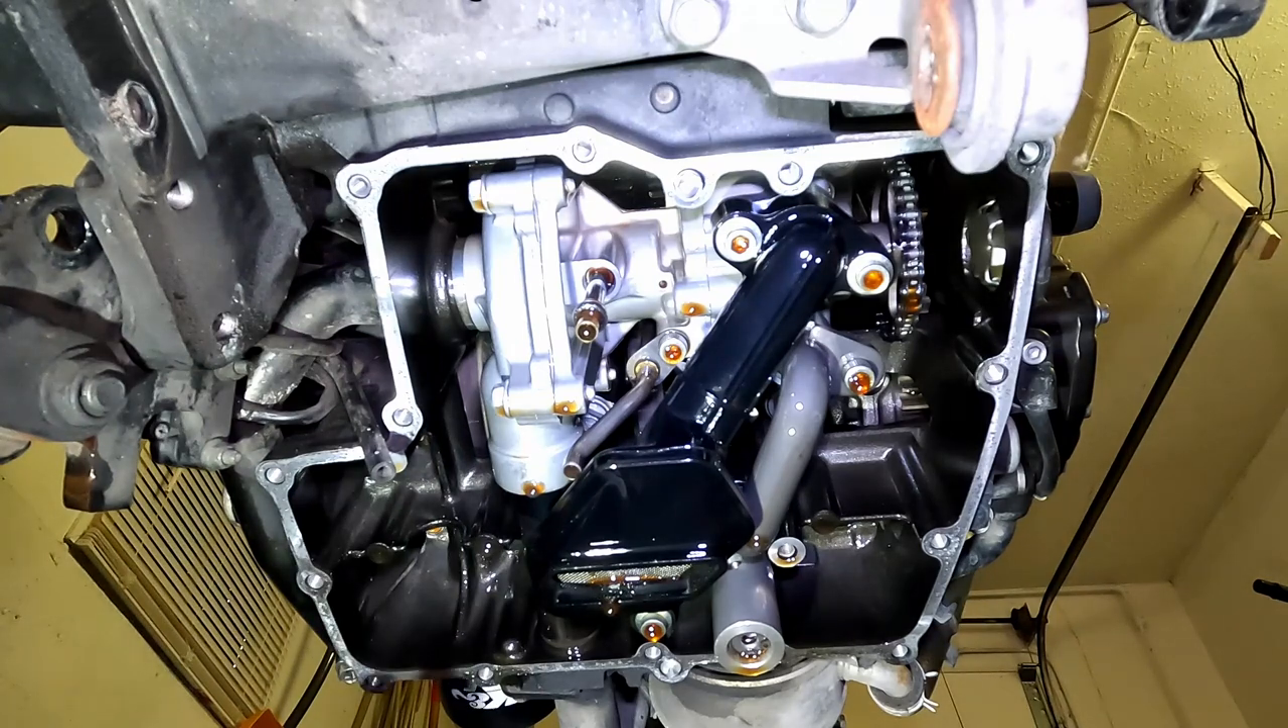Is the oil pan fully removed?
Yes.